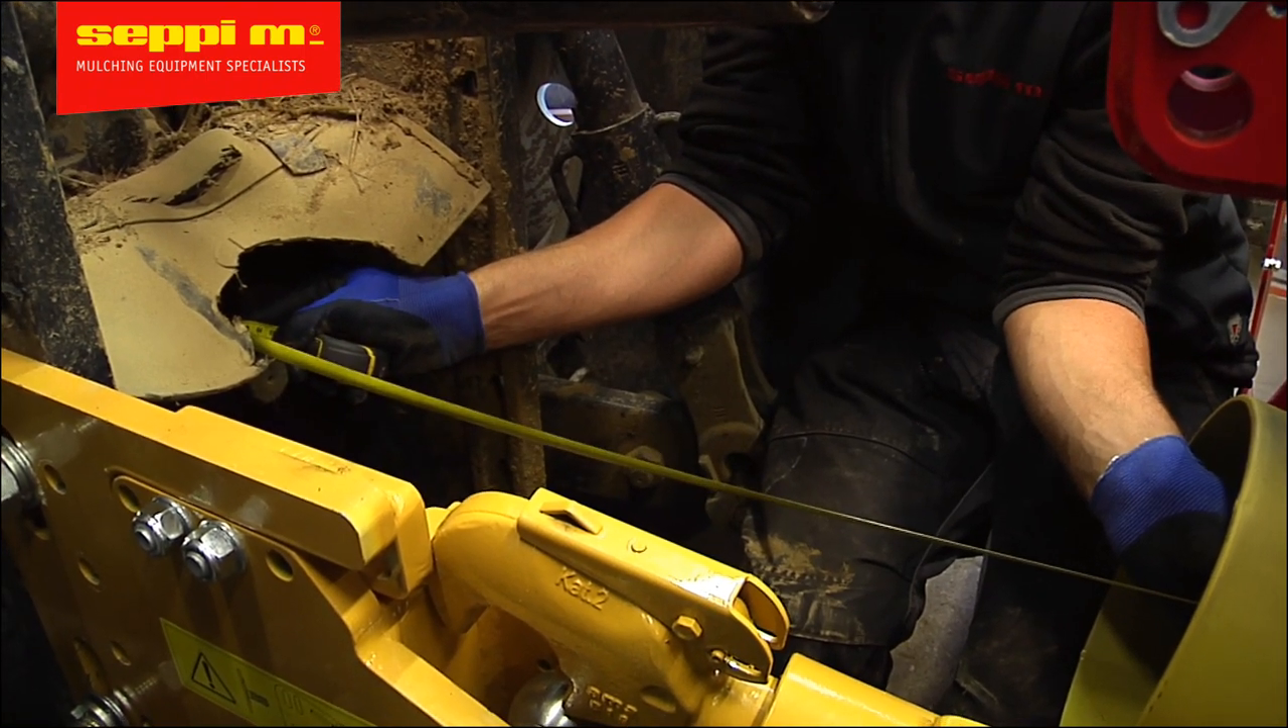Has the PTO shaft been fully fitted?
No.